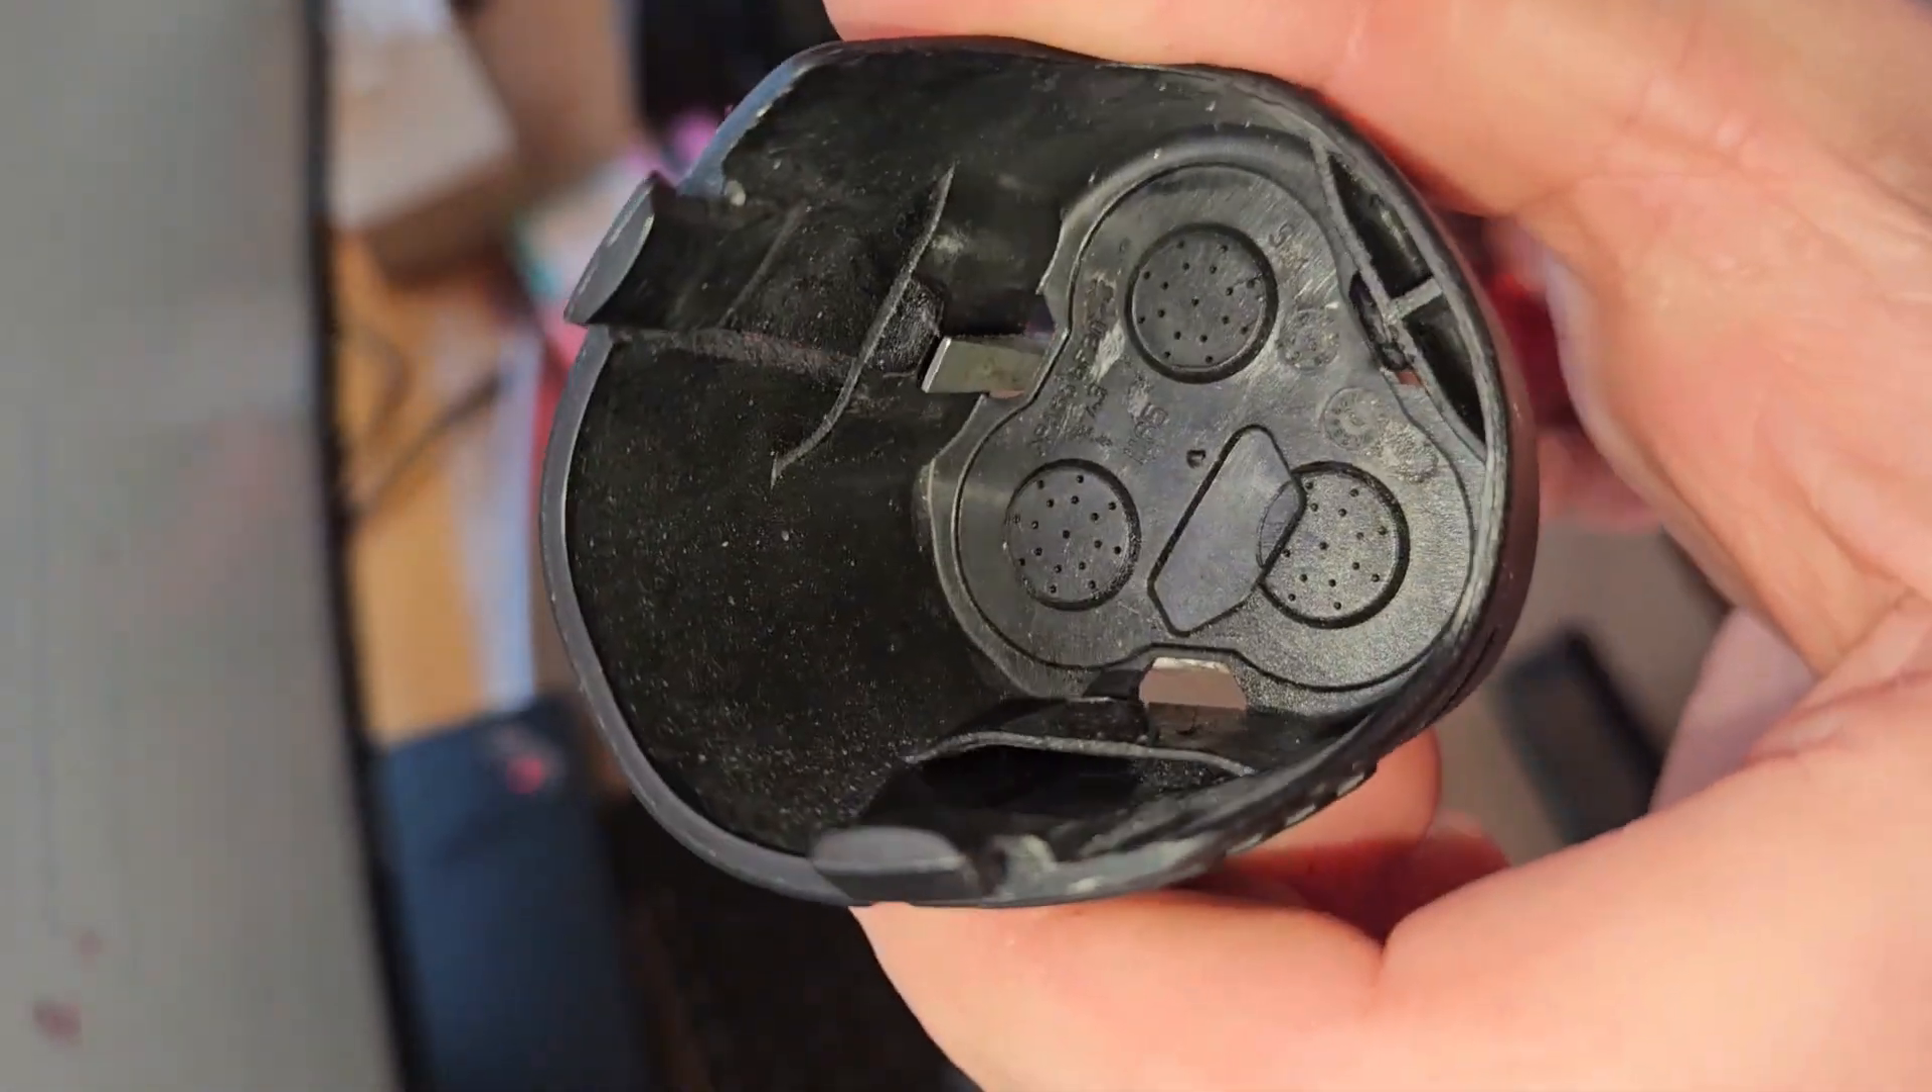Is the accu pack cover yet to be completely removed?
No.